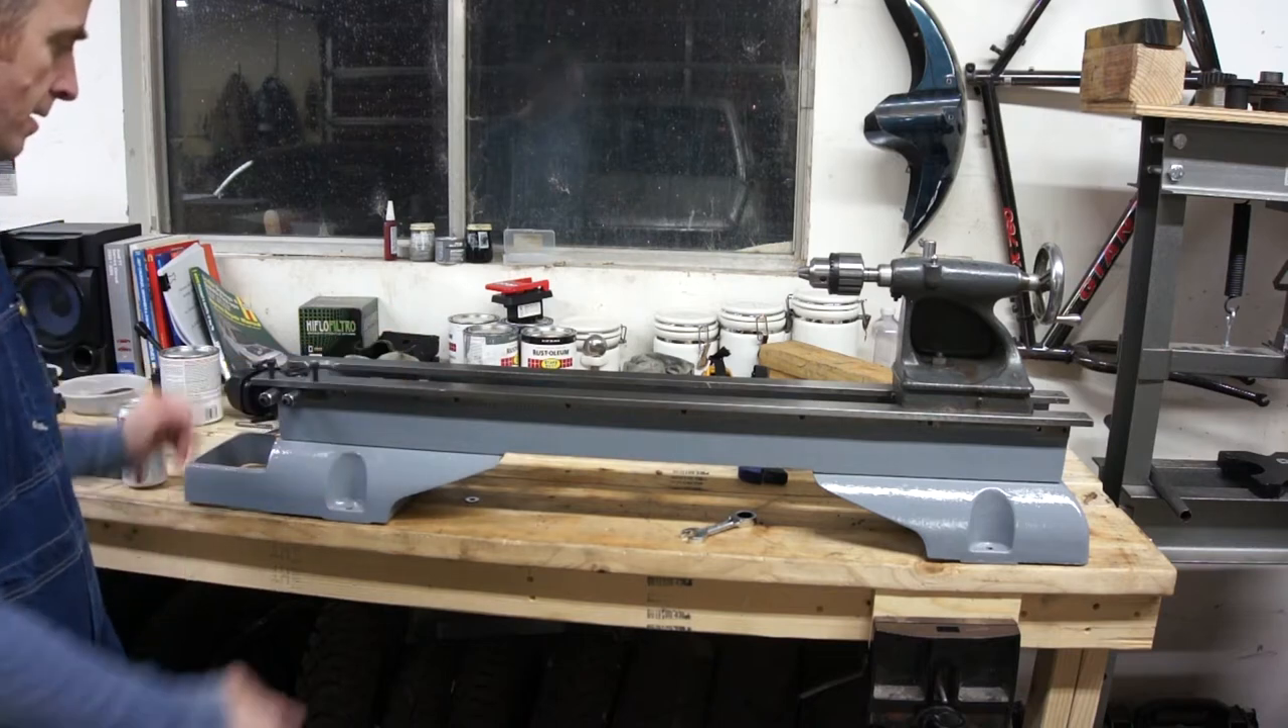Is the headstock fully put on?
No.